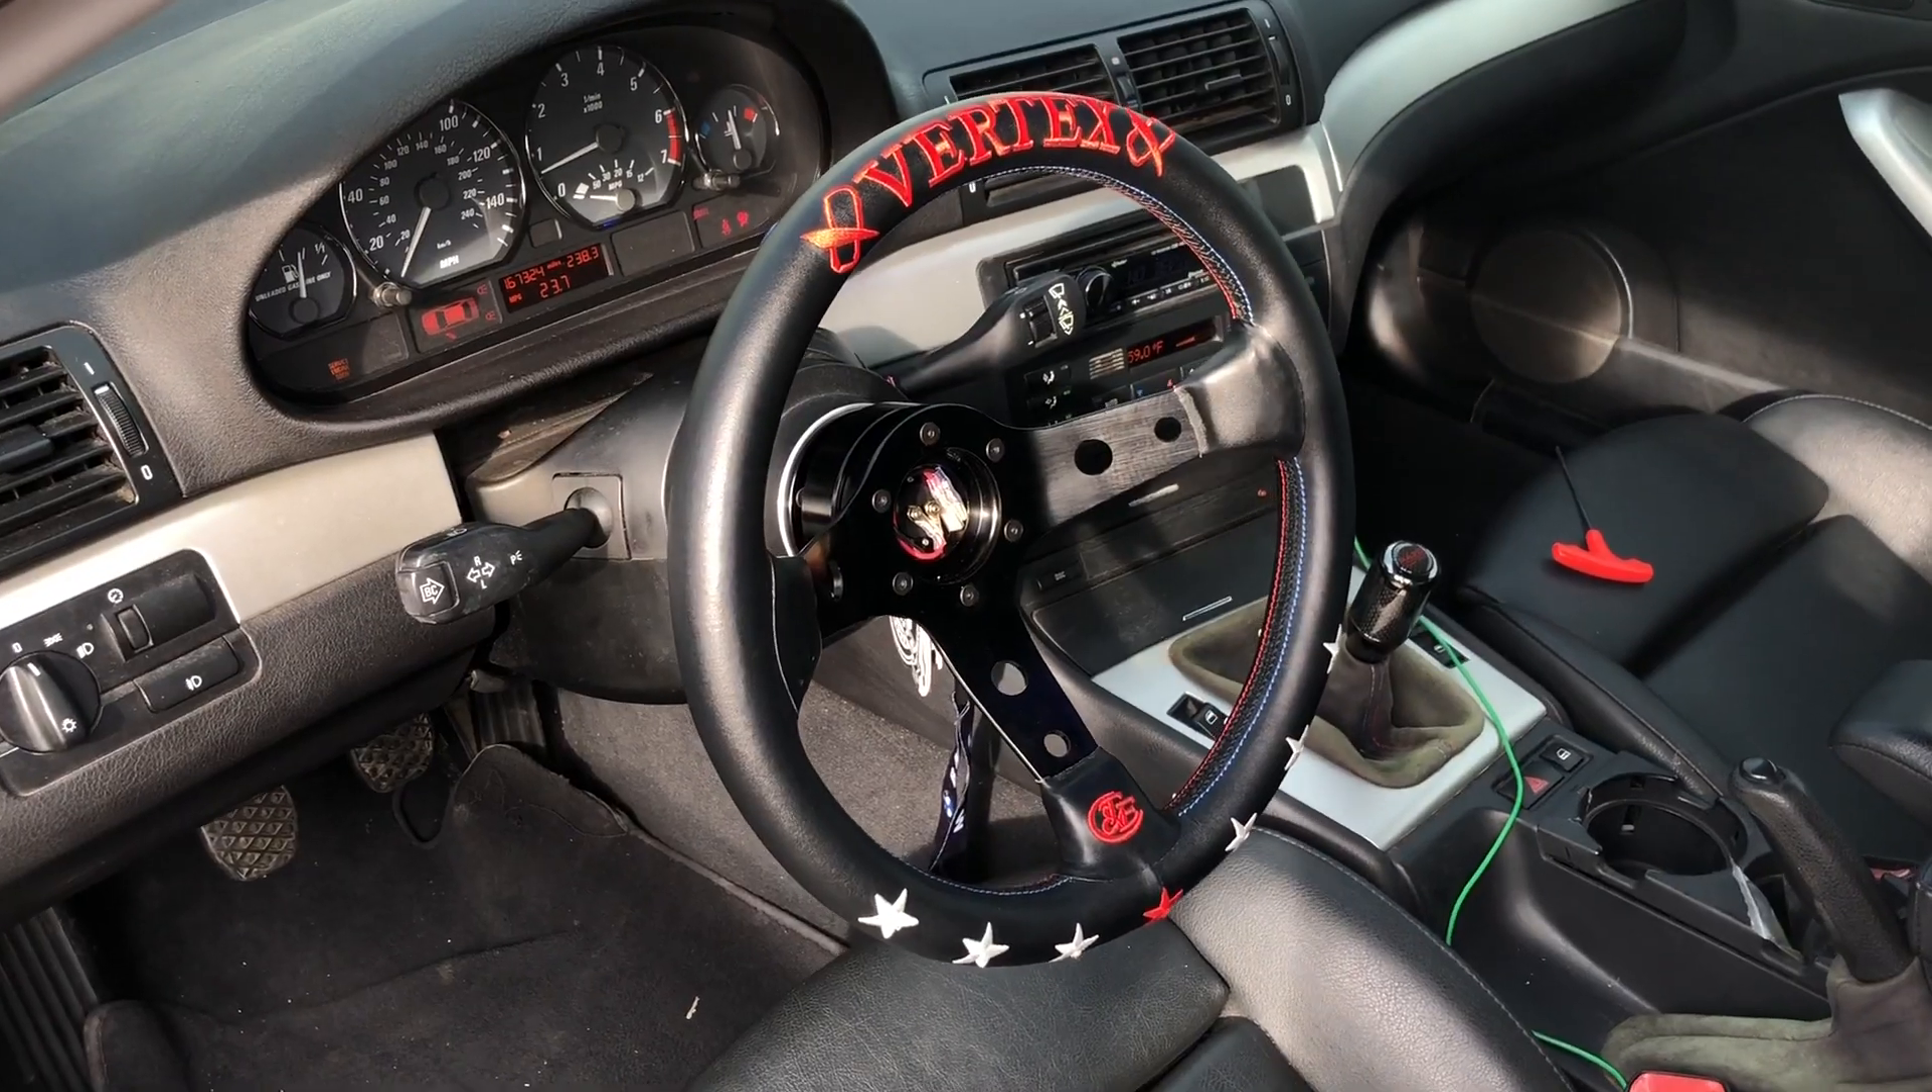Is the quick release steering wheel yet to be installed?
No.